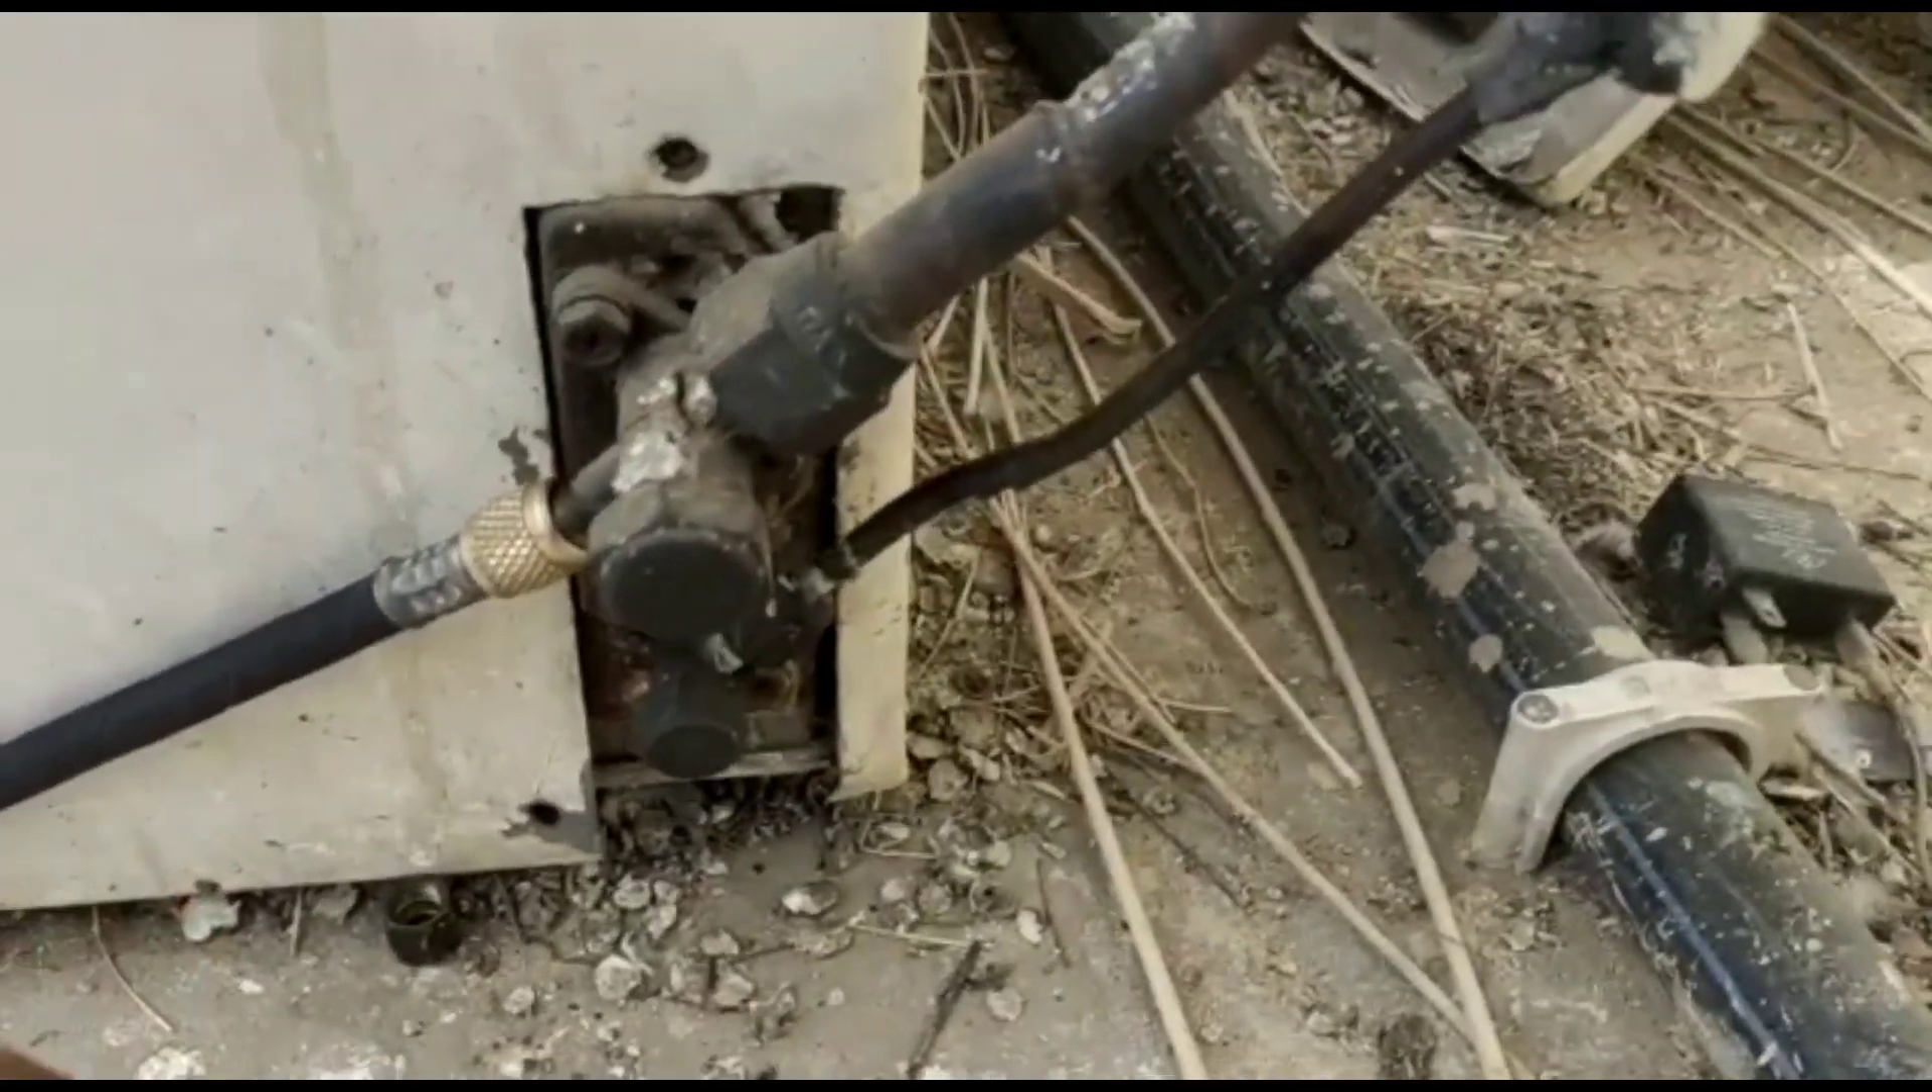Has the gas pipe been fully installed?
Yes.